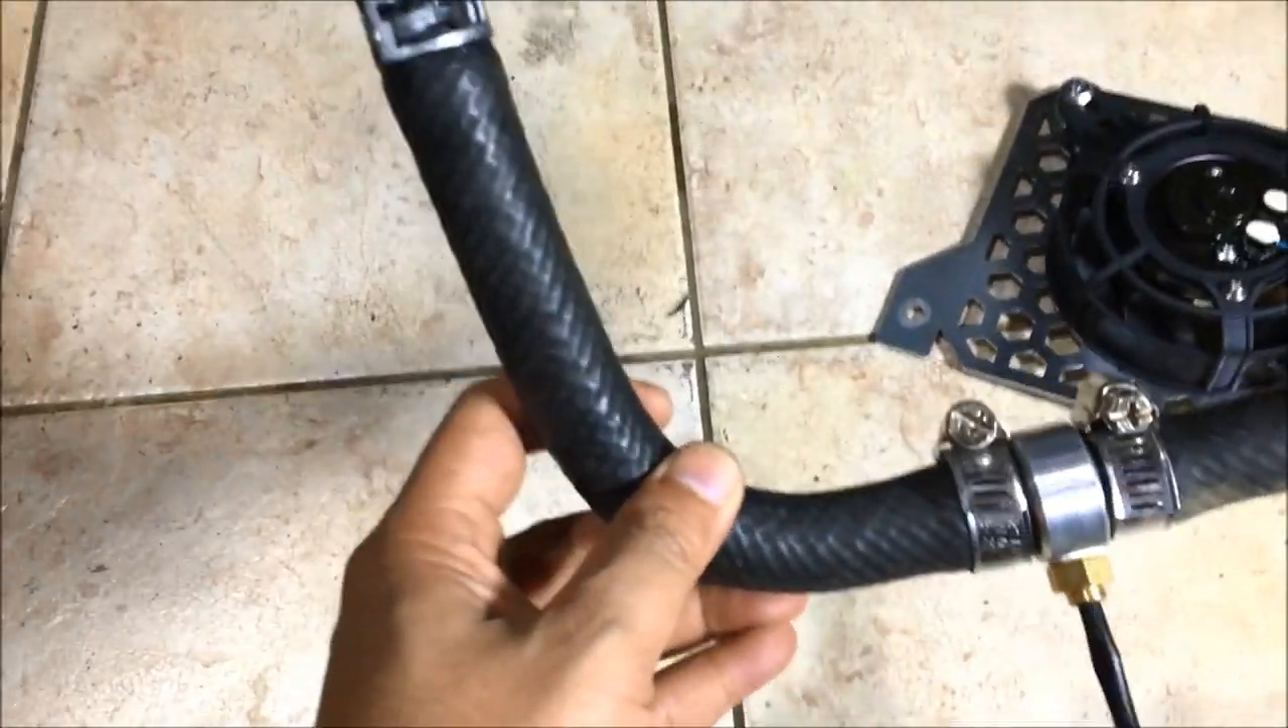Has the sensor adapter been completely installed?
Yes.